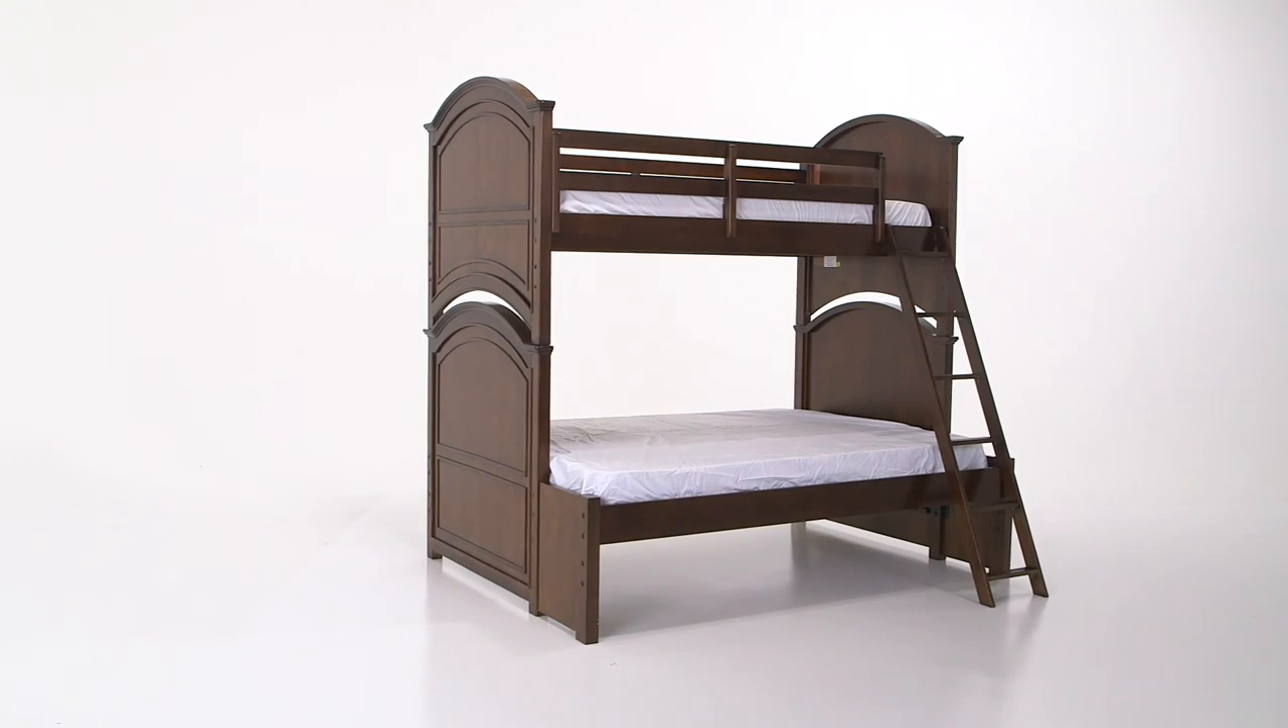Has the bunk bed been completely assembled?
Yes.